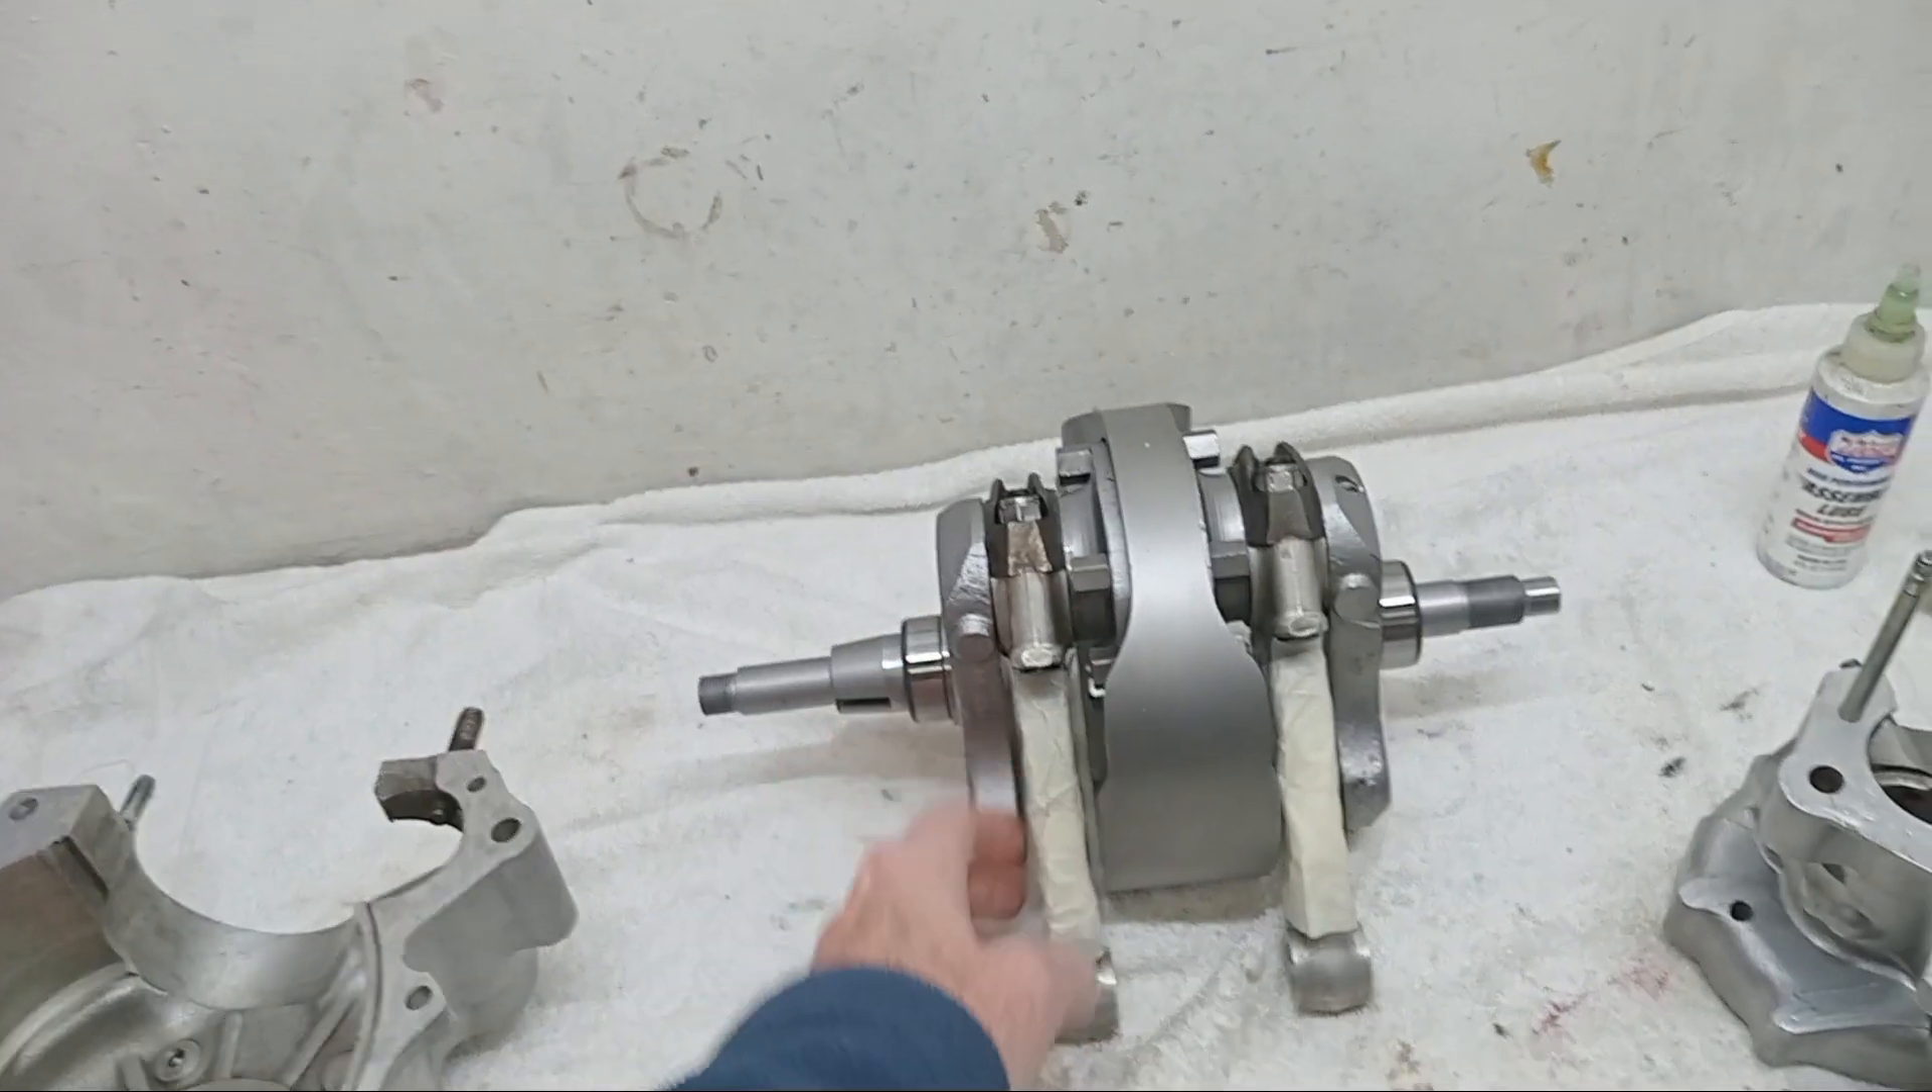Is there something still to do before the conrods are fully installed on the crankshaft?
No.